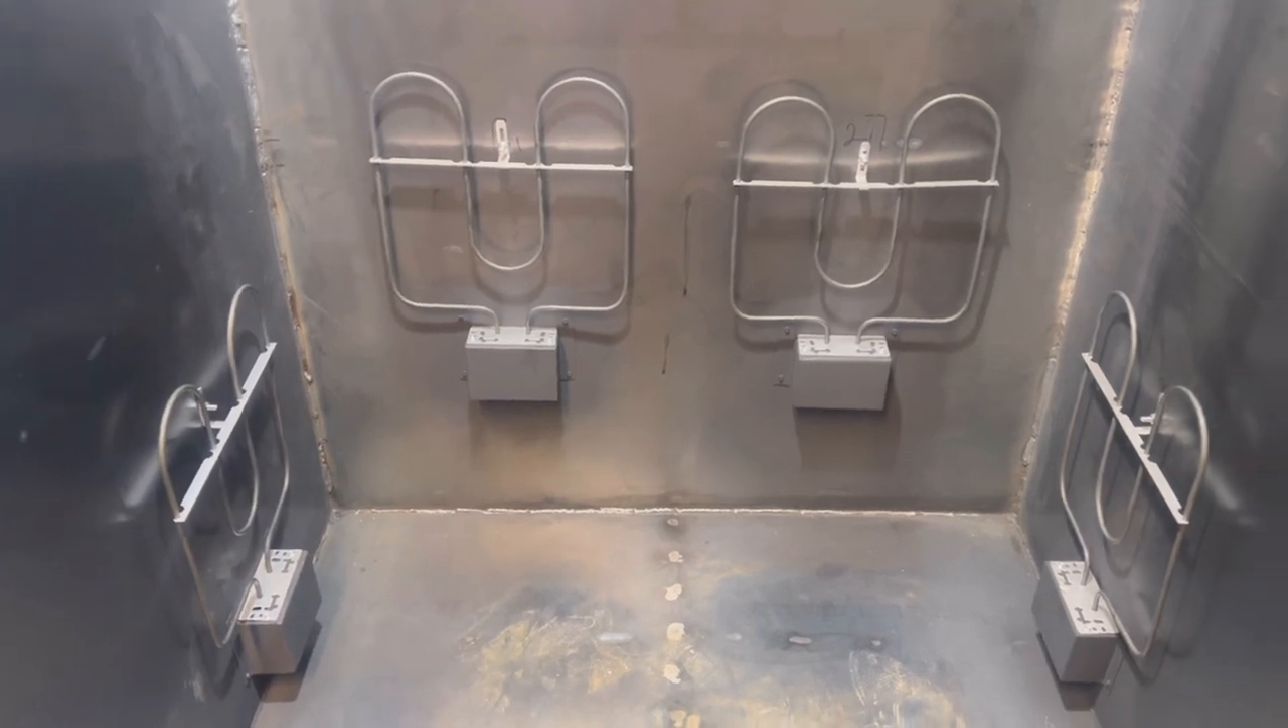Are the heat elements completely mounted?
Yes.